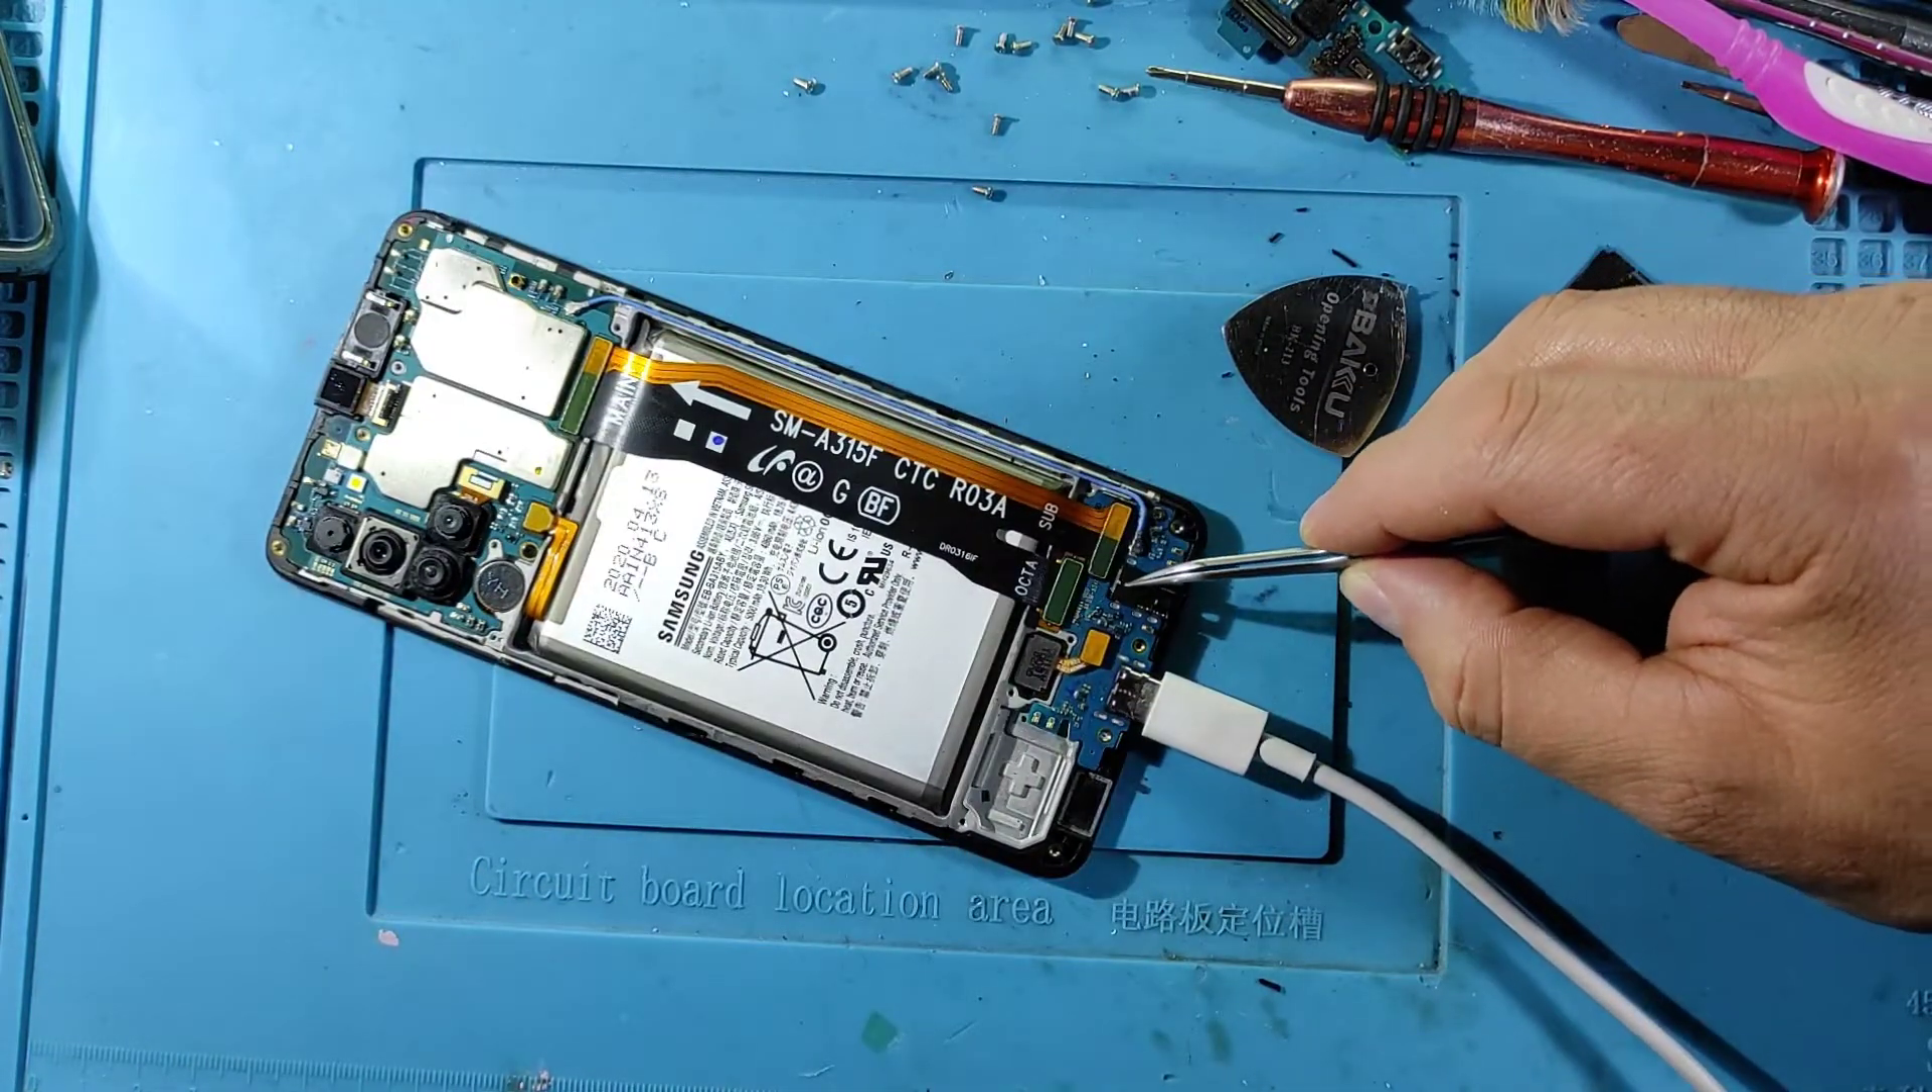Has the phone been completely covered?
No.